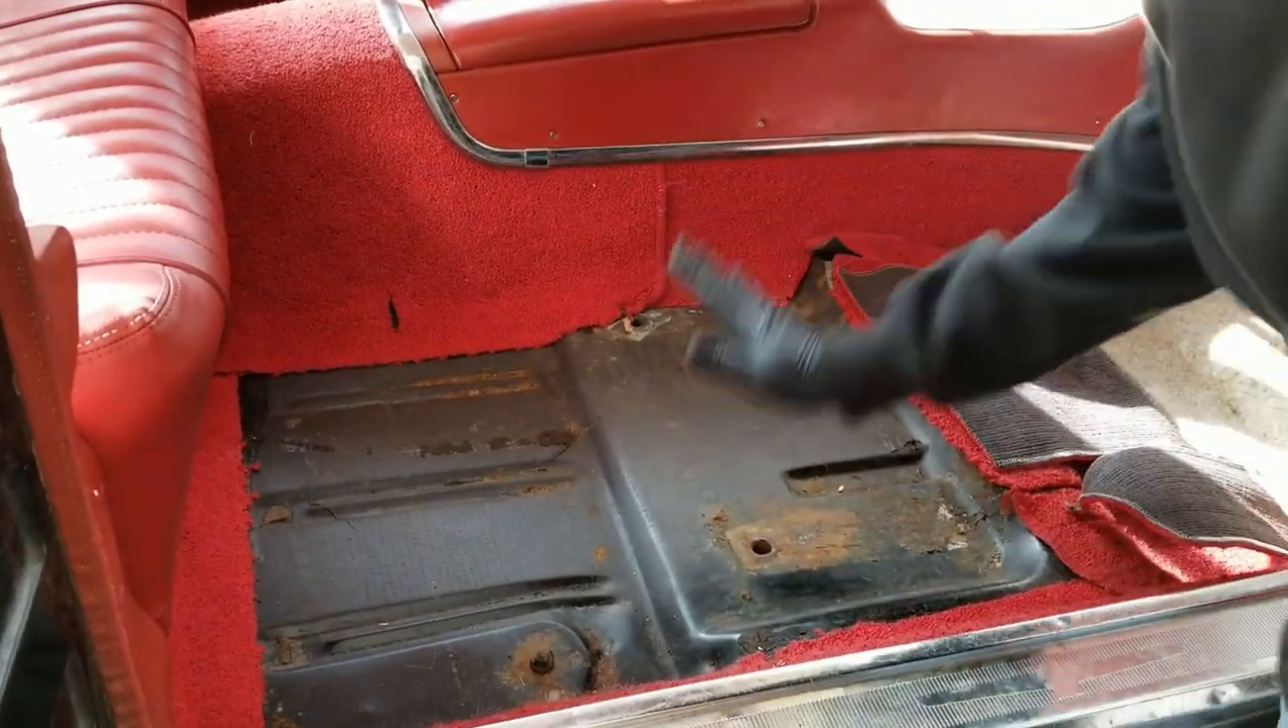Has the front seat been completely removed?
Yes.